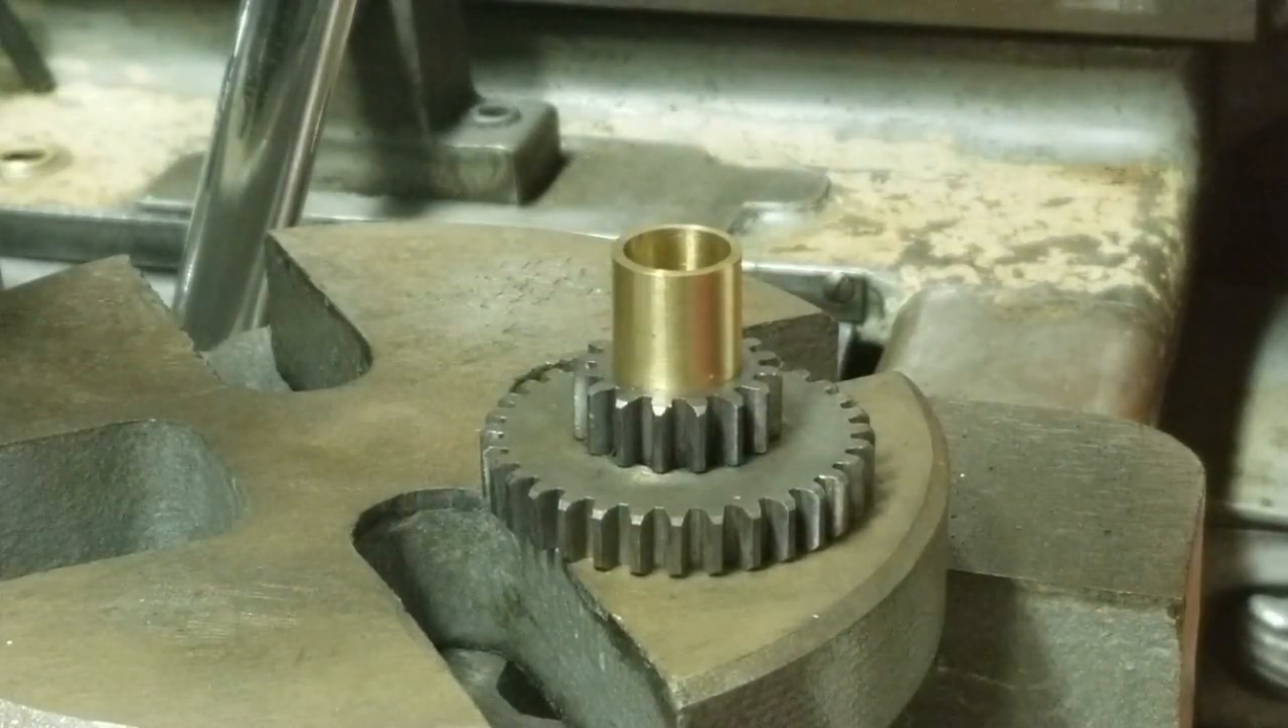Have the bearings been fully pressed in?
No.